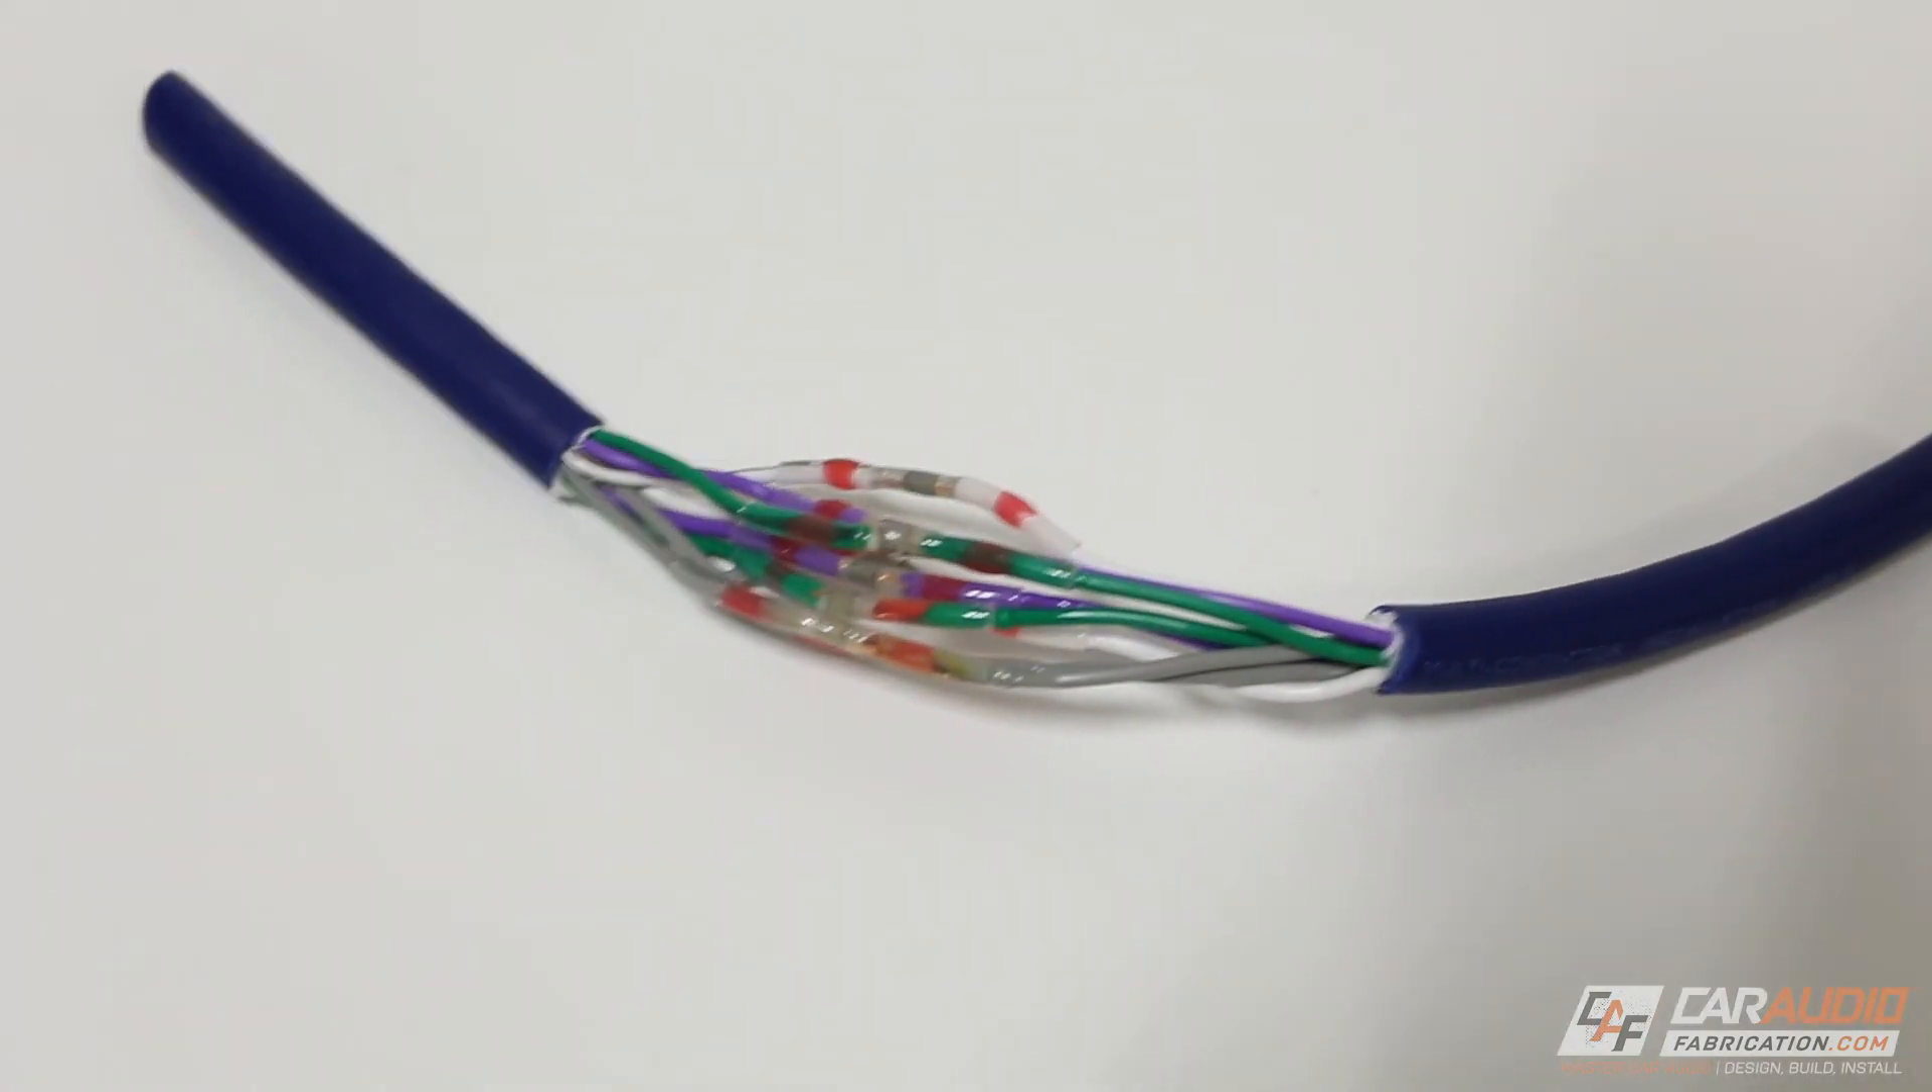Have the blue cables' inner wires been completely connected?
Yes.